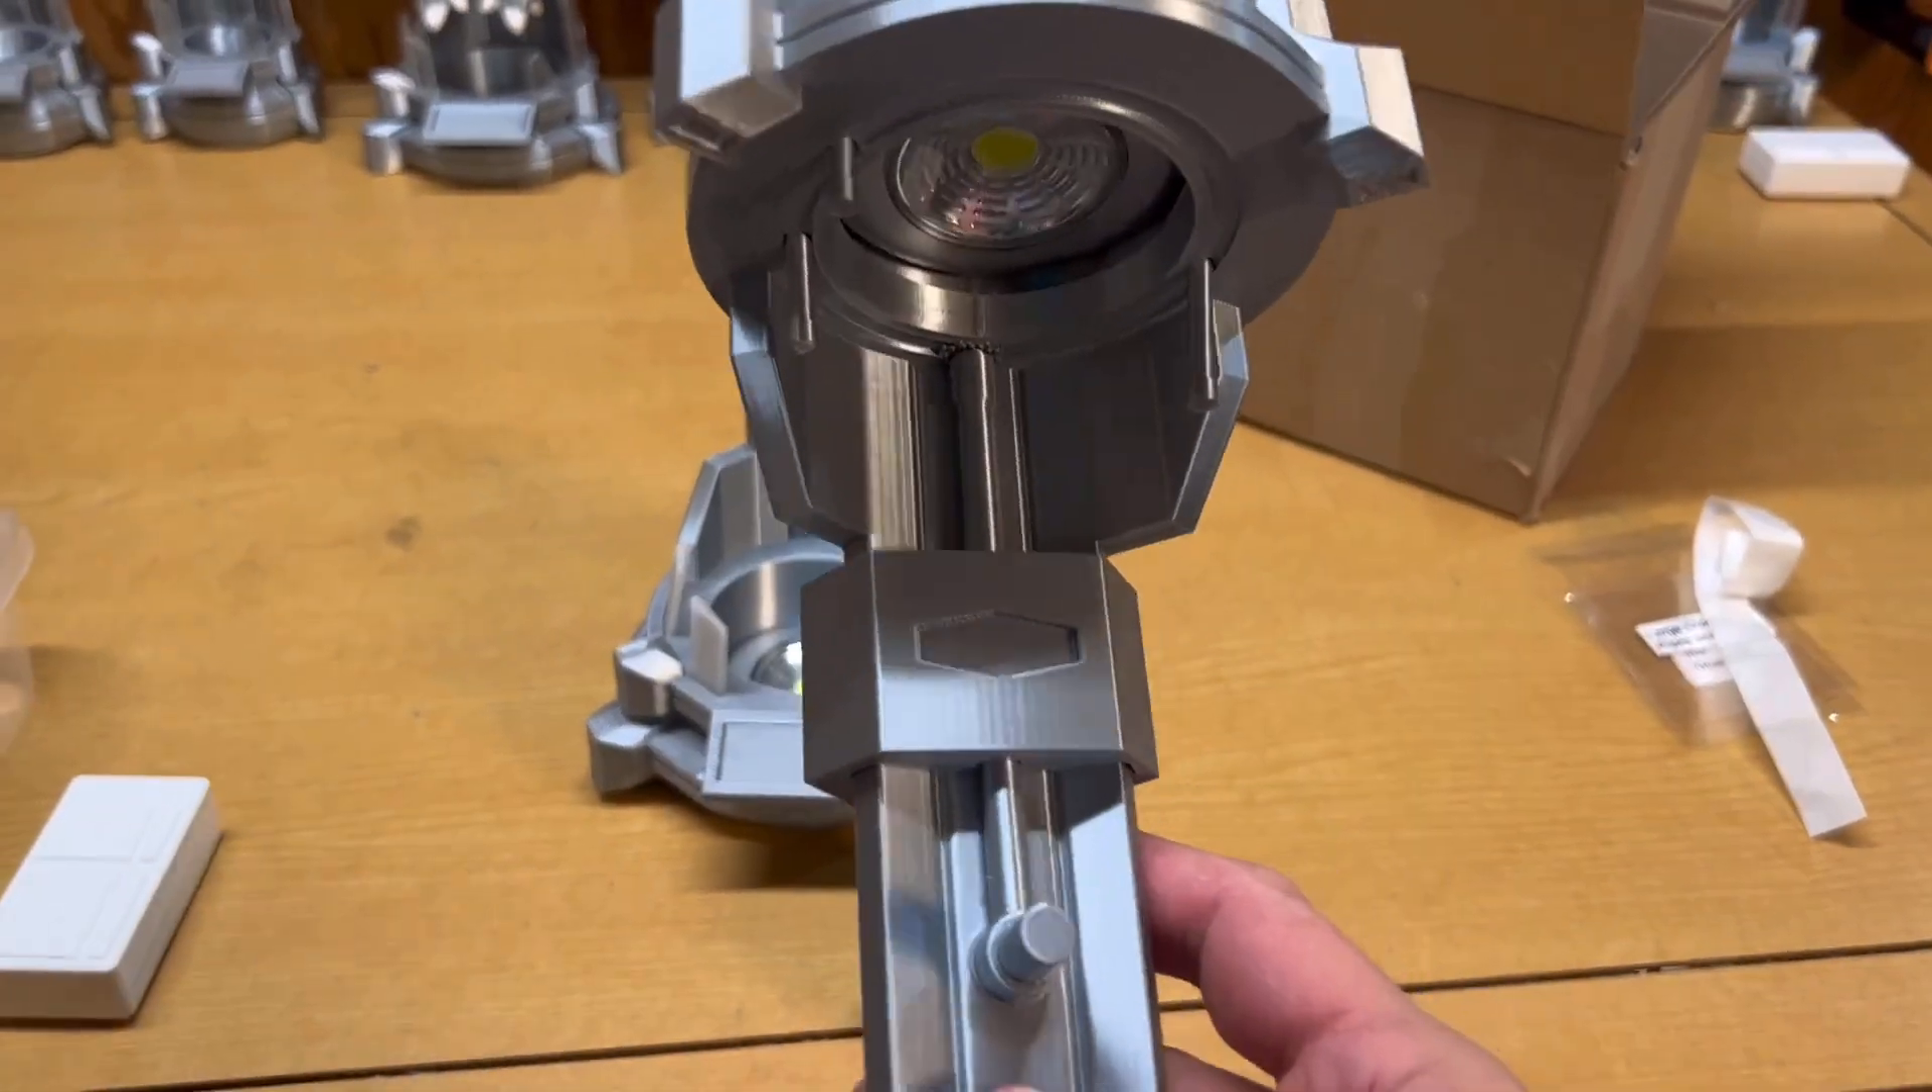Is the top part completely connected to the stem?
Yes.